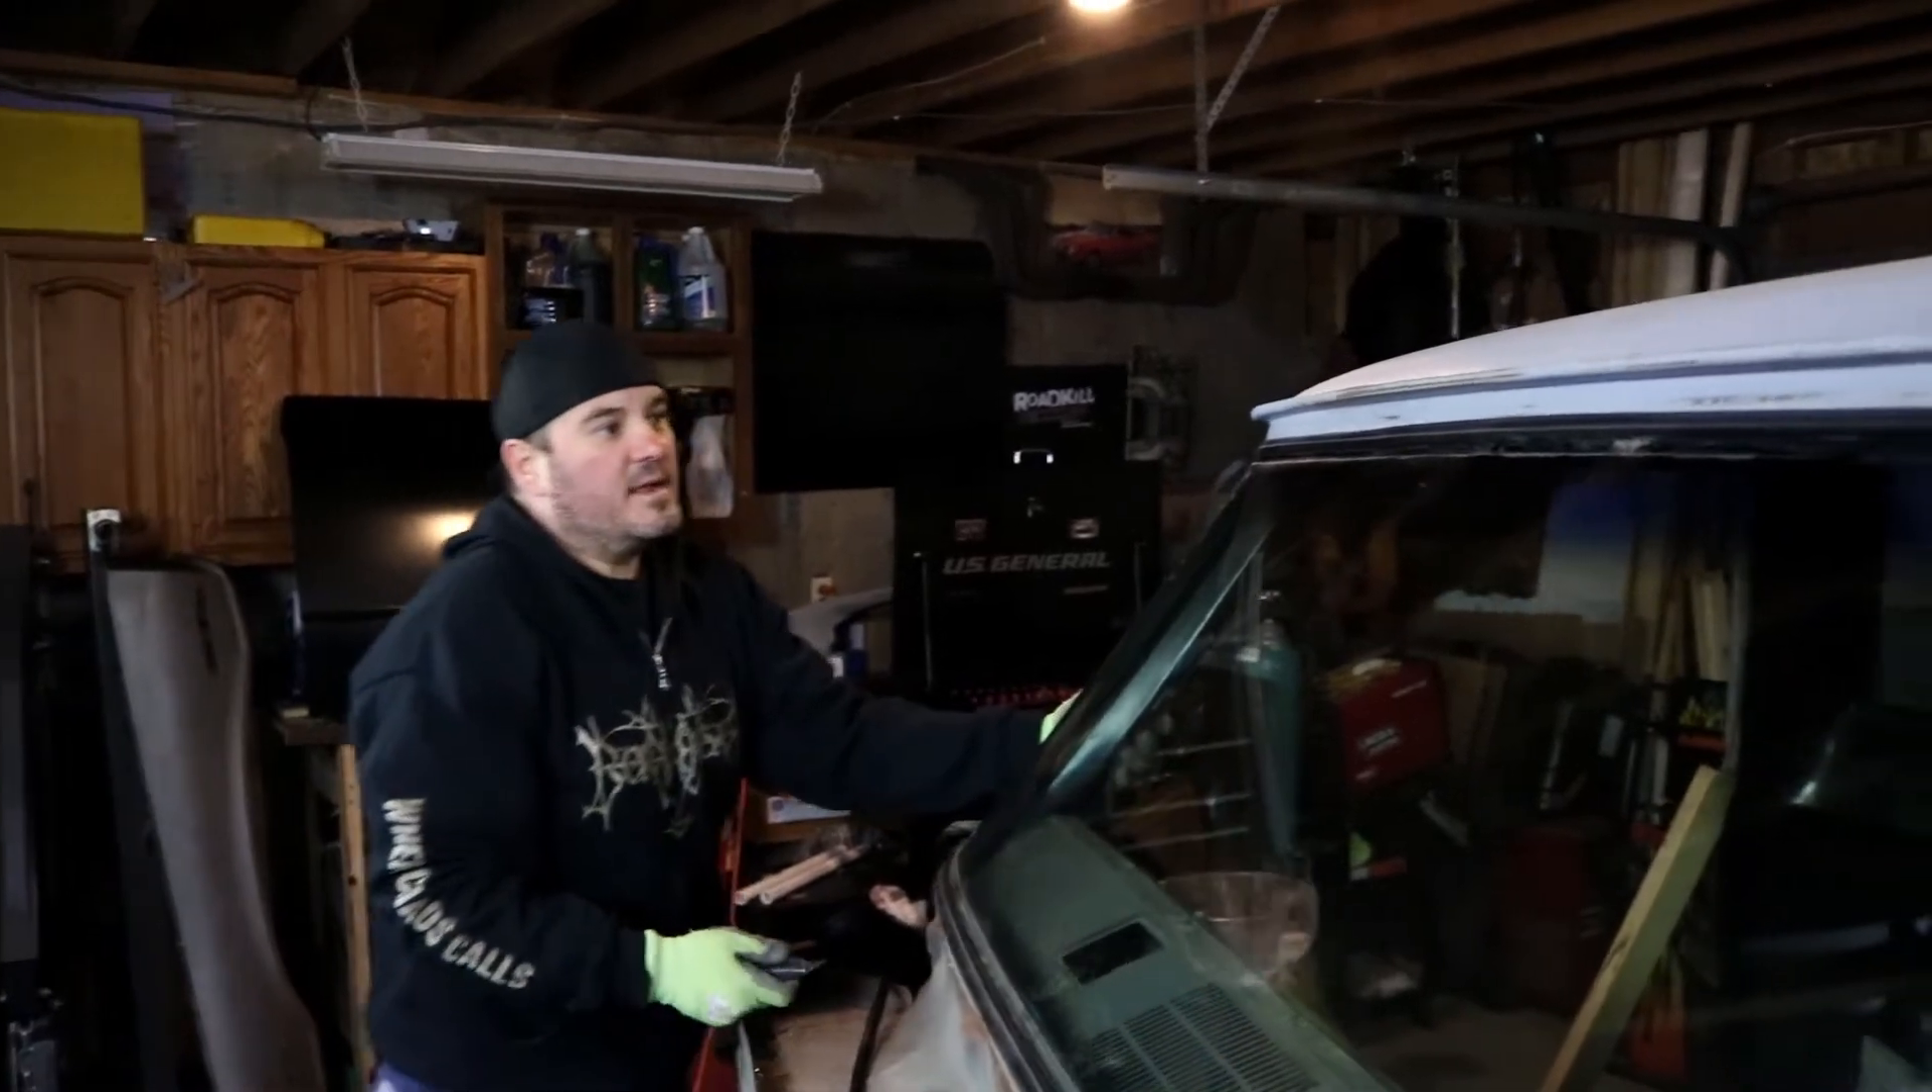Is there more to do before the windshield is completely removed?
Yes.